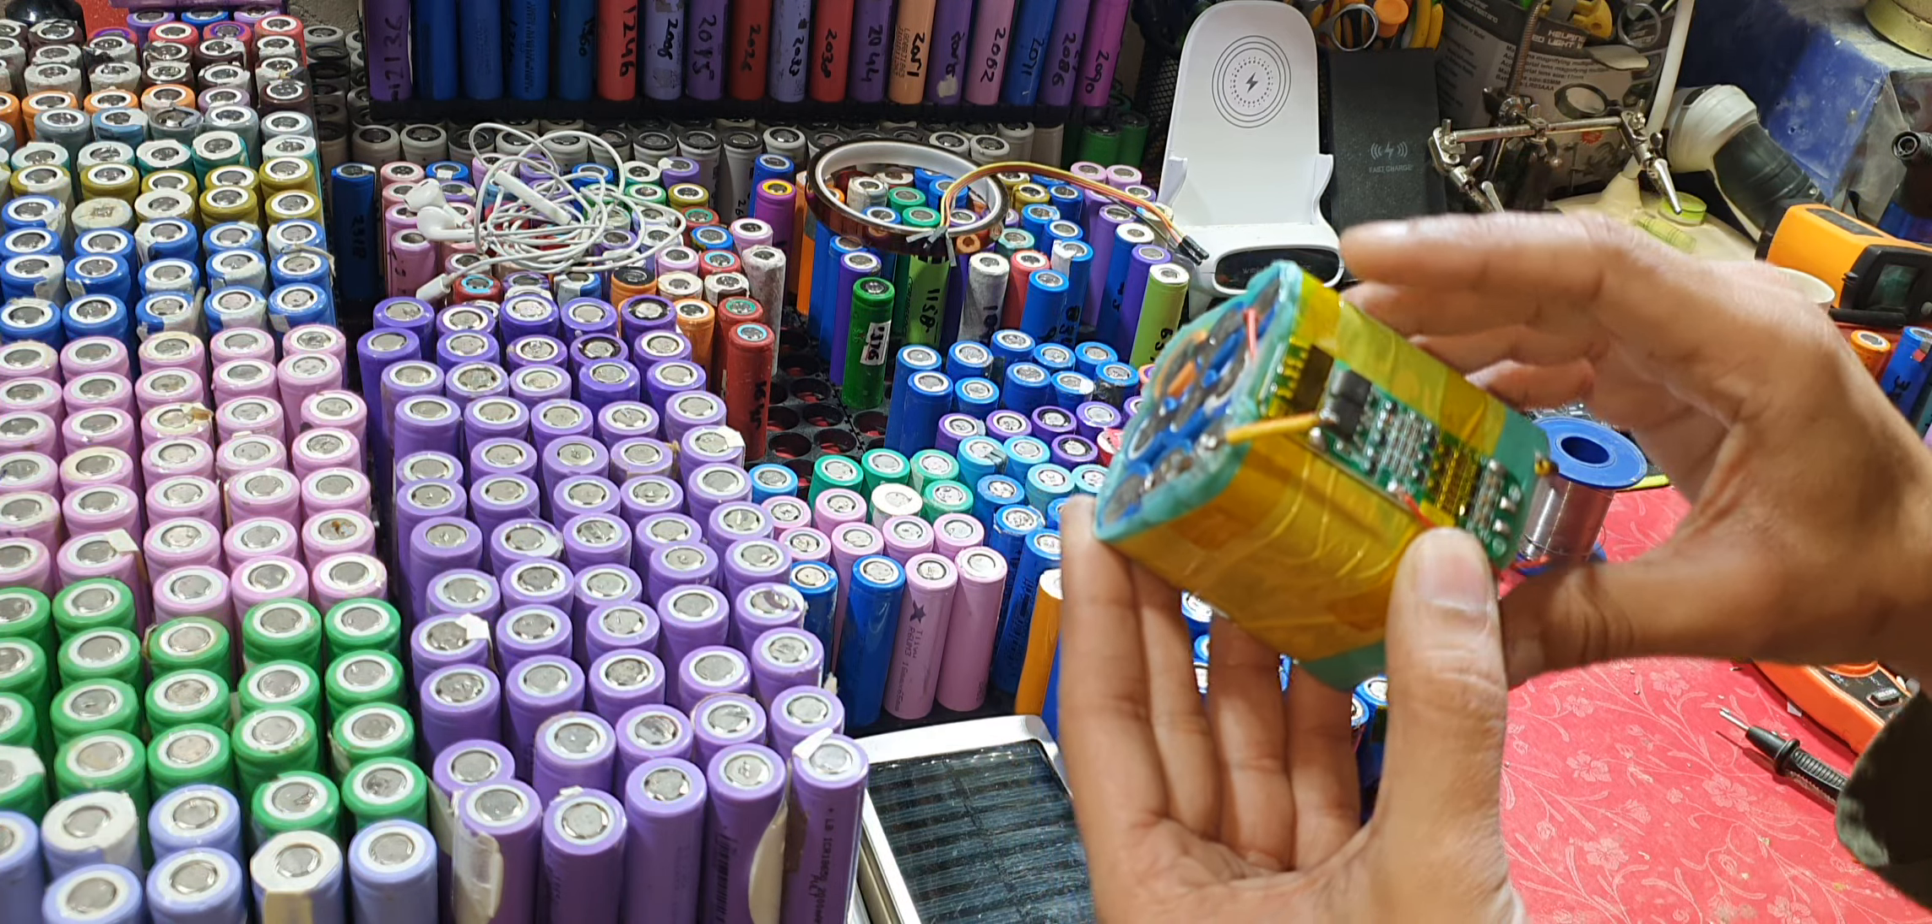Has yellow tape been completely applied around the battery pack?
Yes.